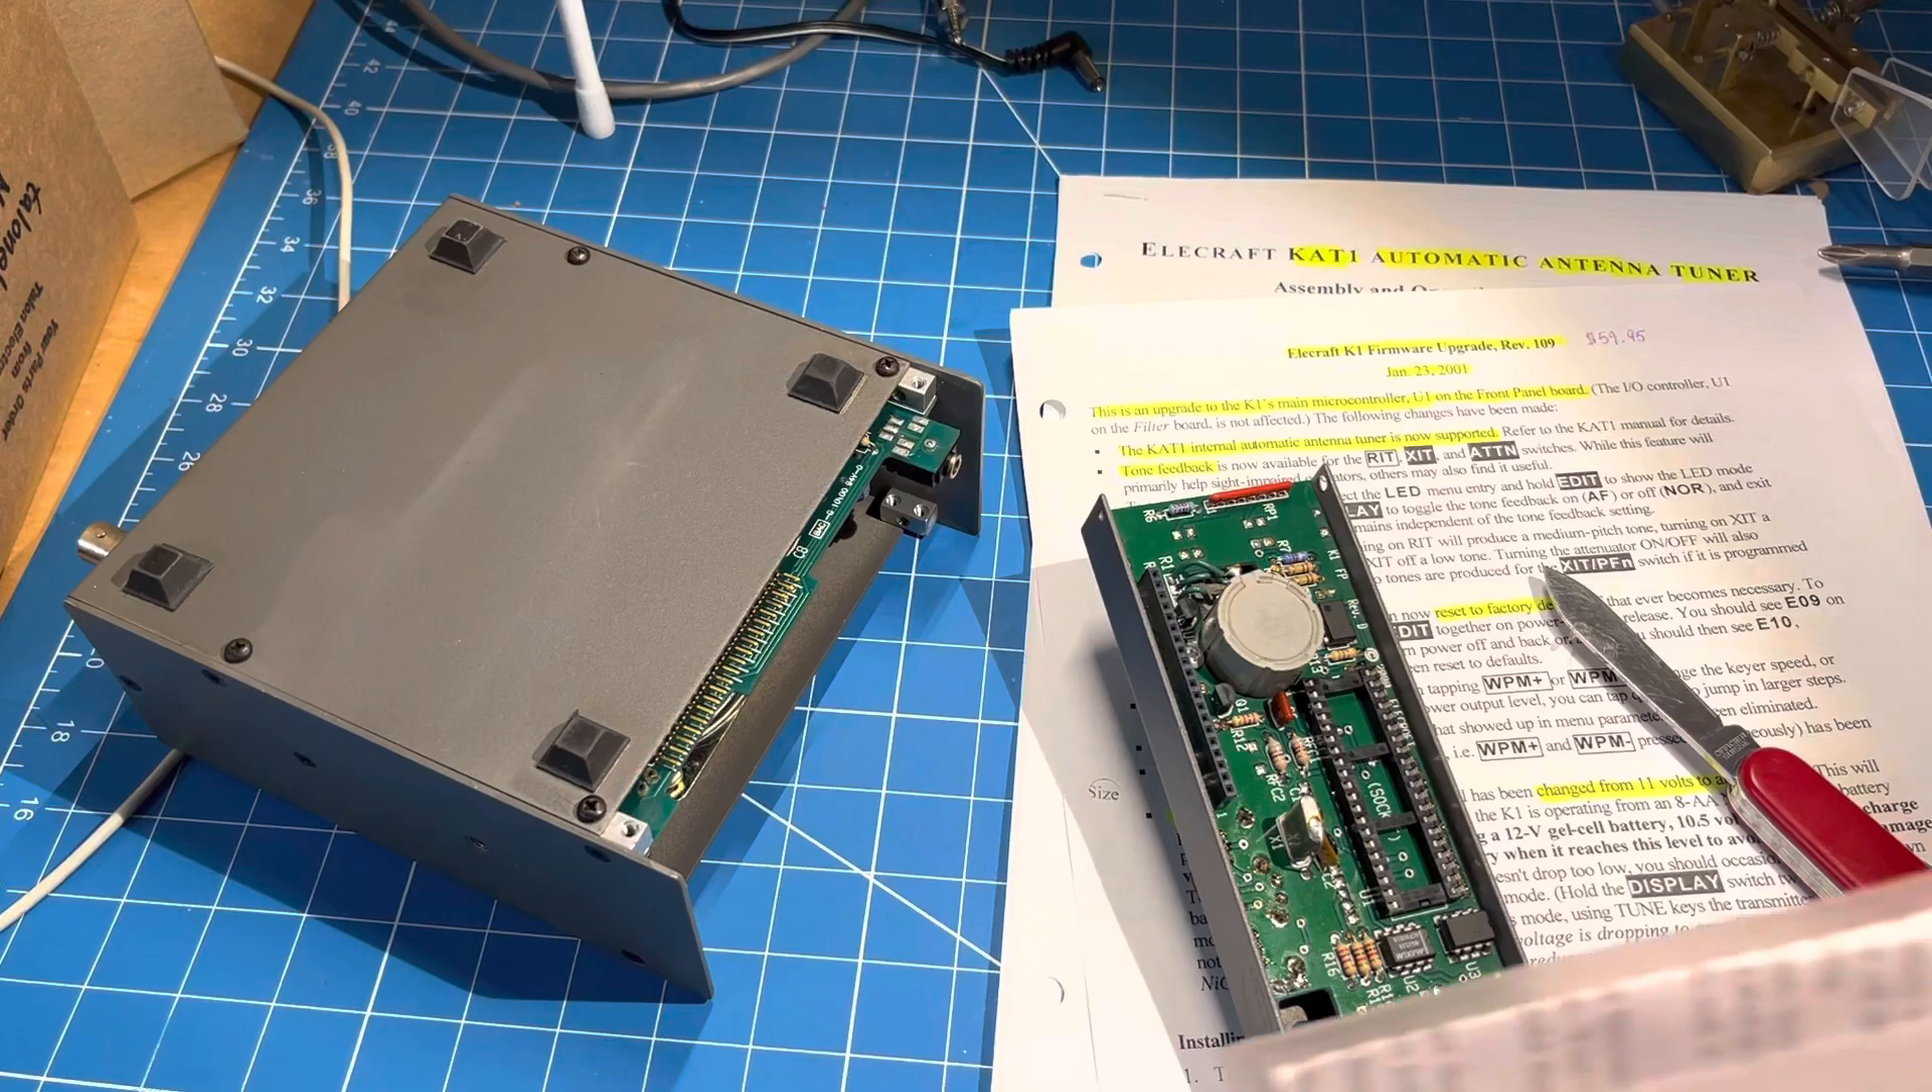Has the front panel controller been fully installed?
No.